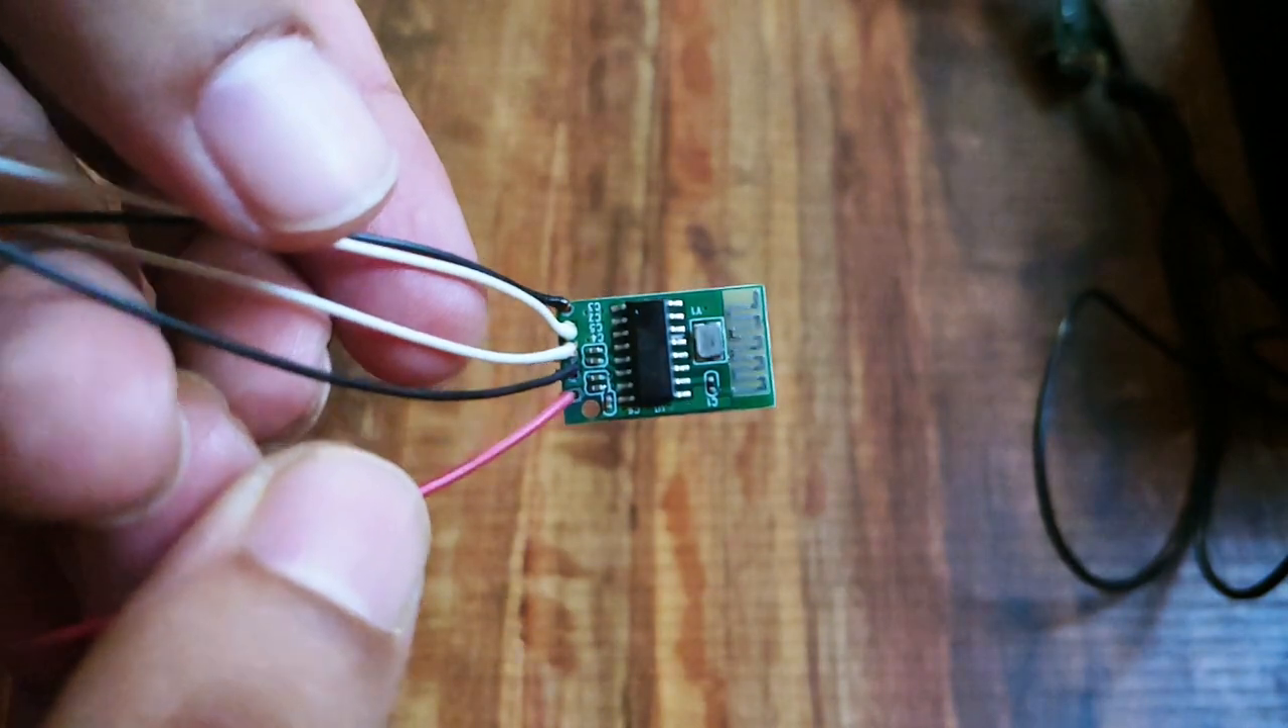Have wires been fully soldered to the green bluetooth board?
Yes.